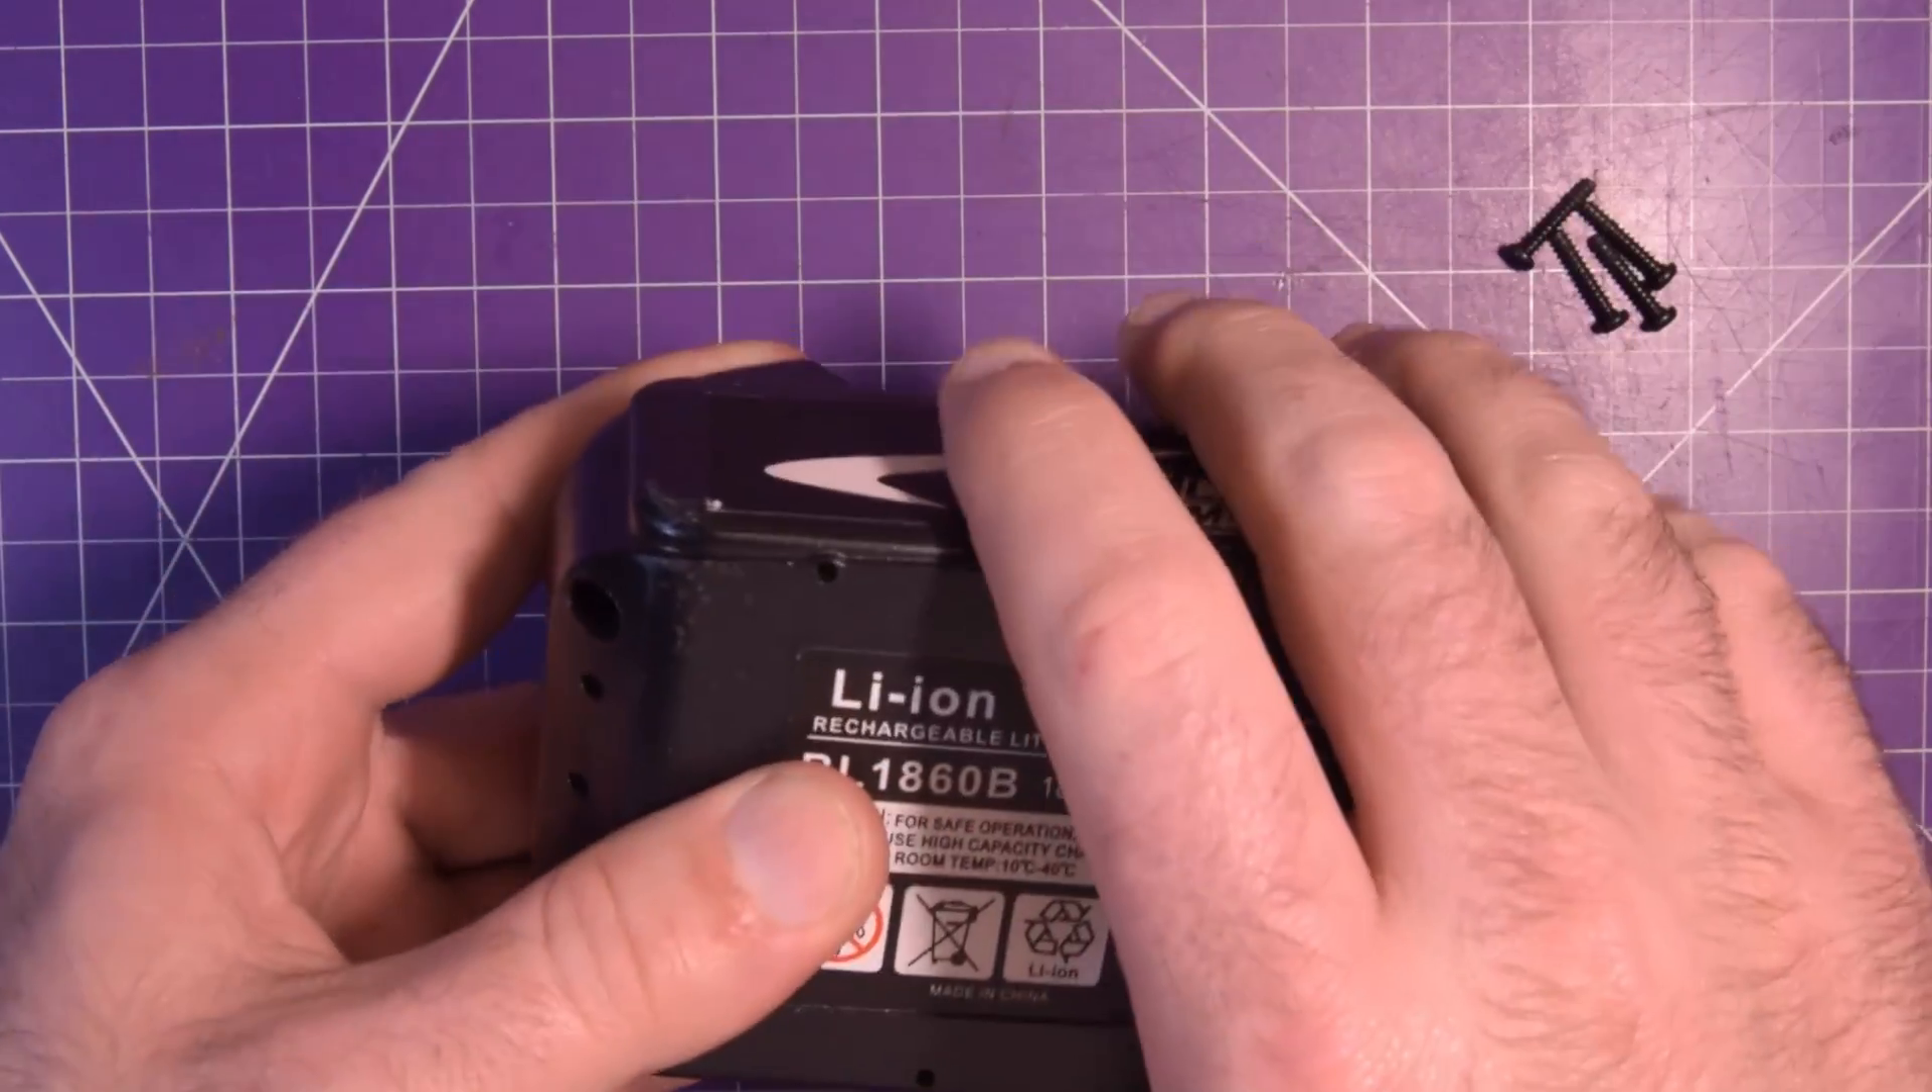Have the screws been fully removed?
Yes.